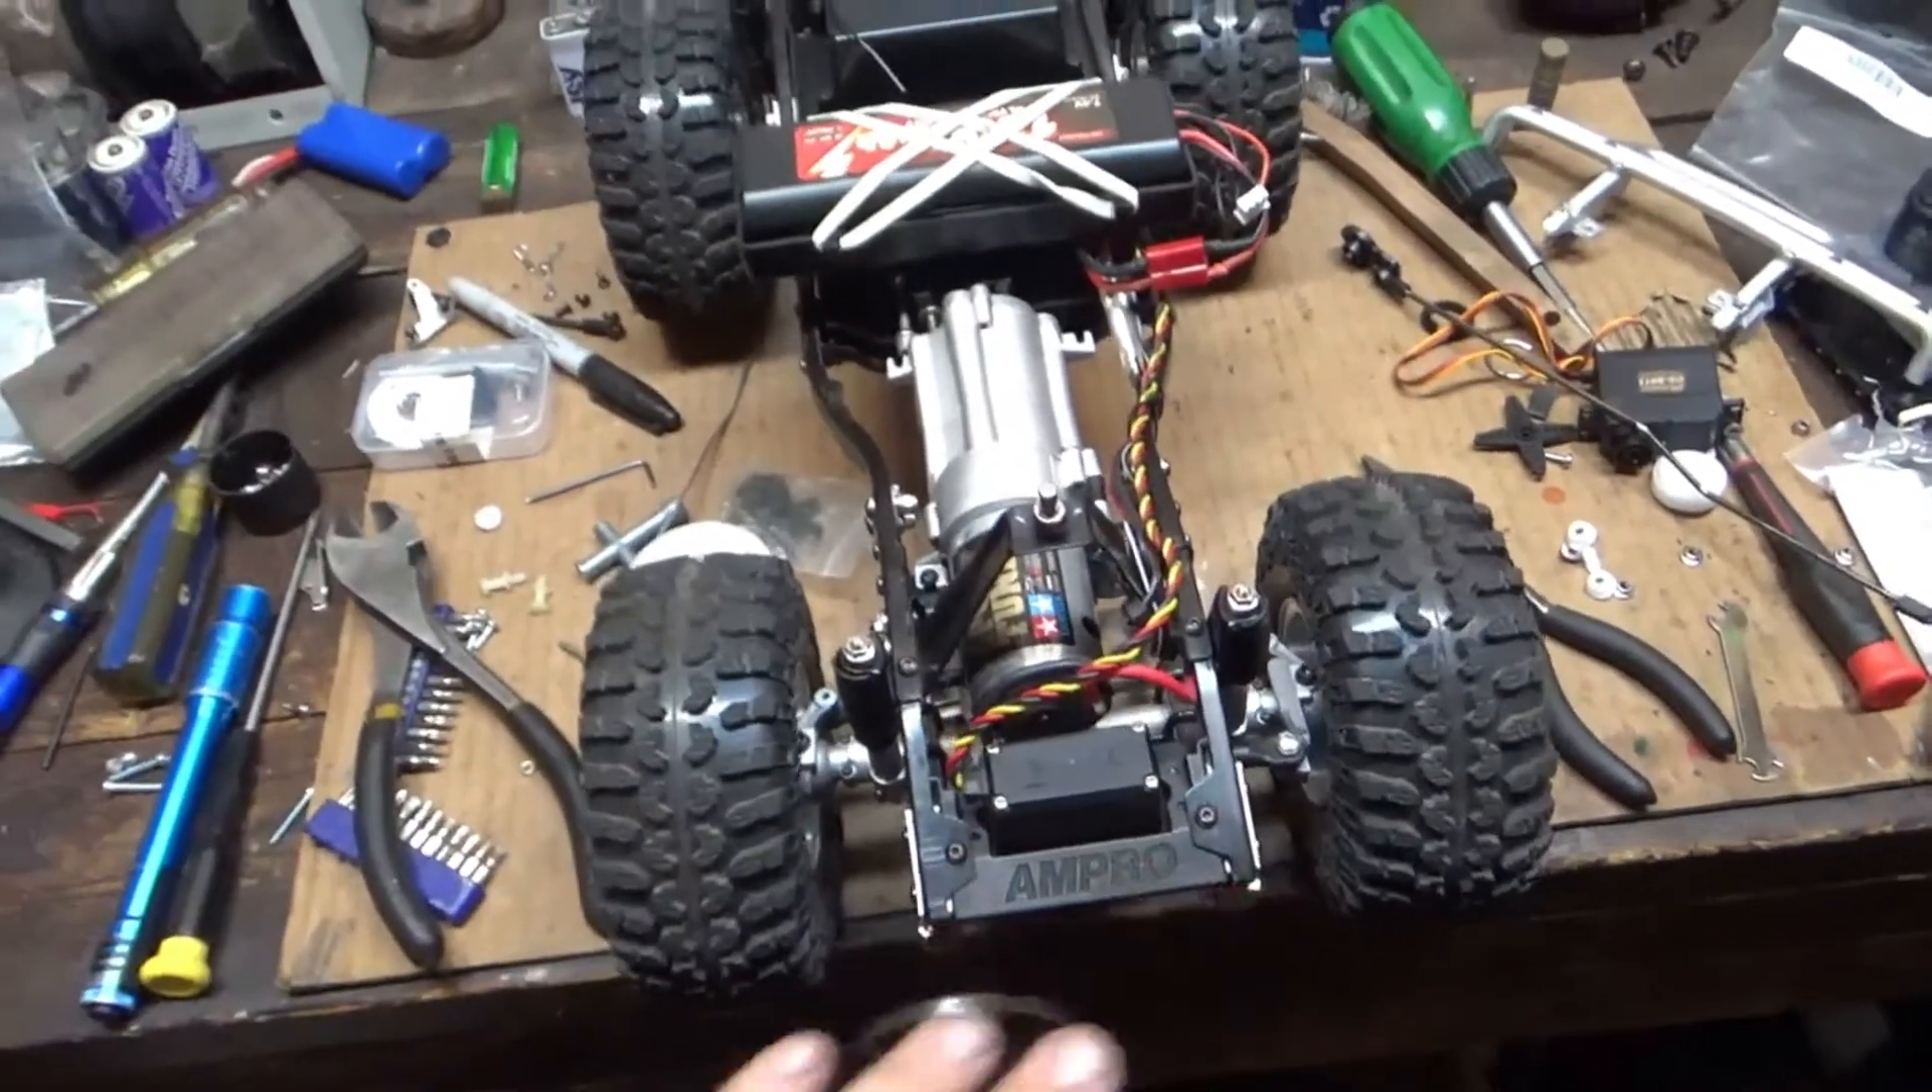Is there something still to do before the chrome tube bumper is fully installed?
Yes.